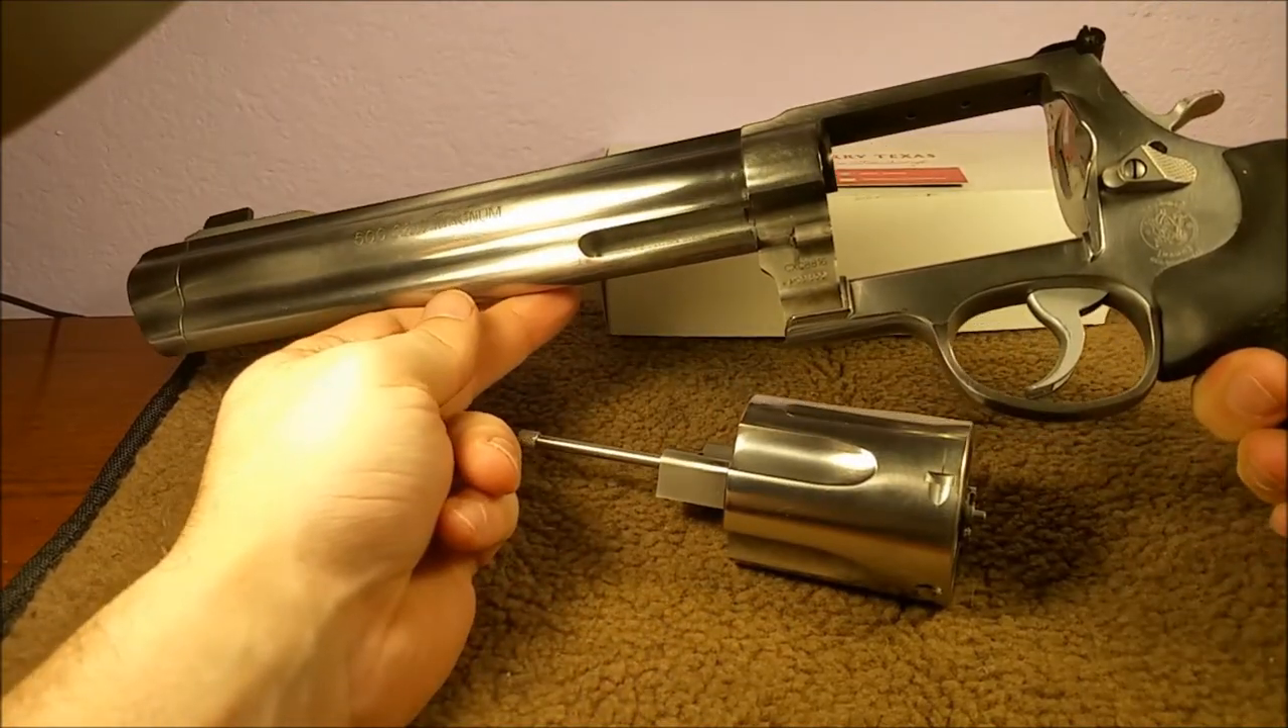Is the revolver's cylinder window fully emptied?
Yes.